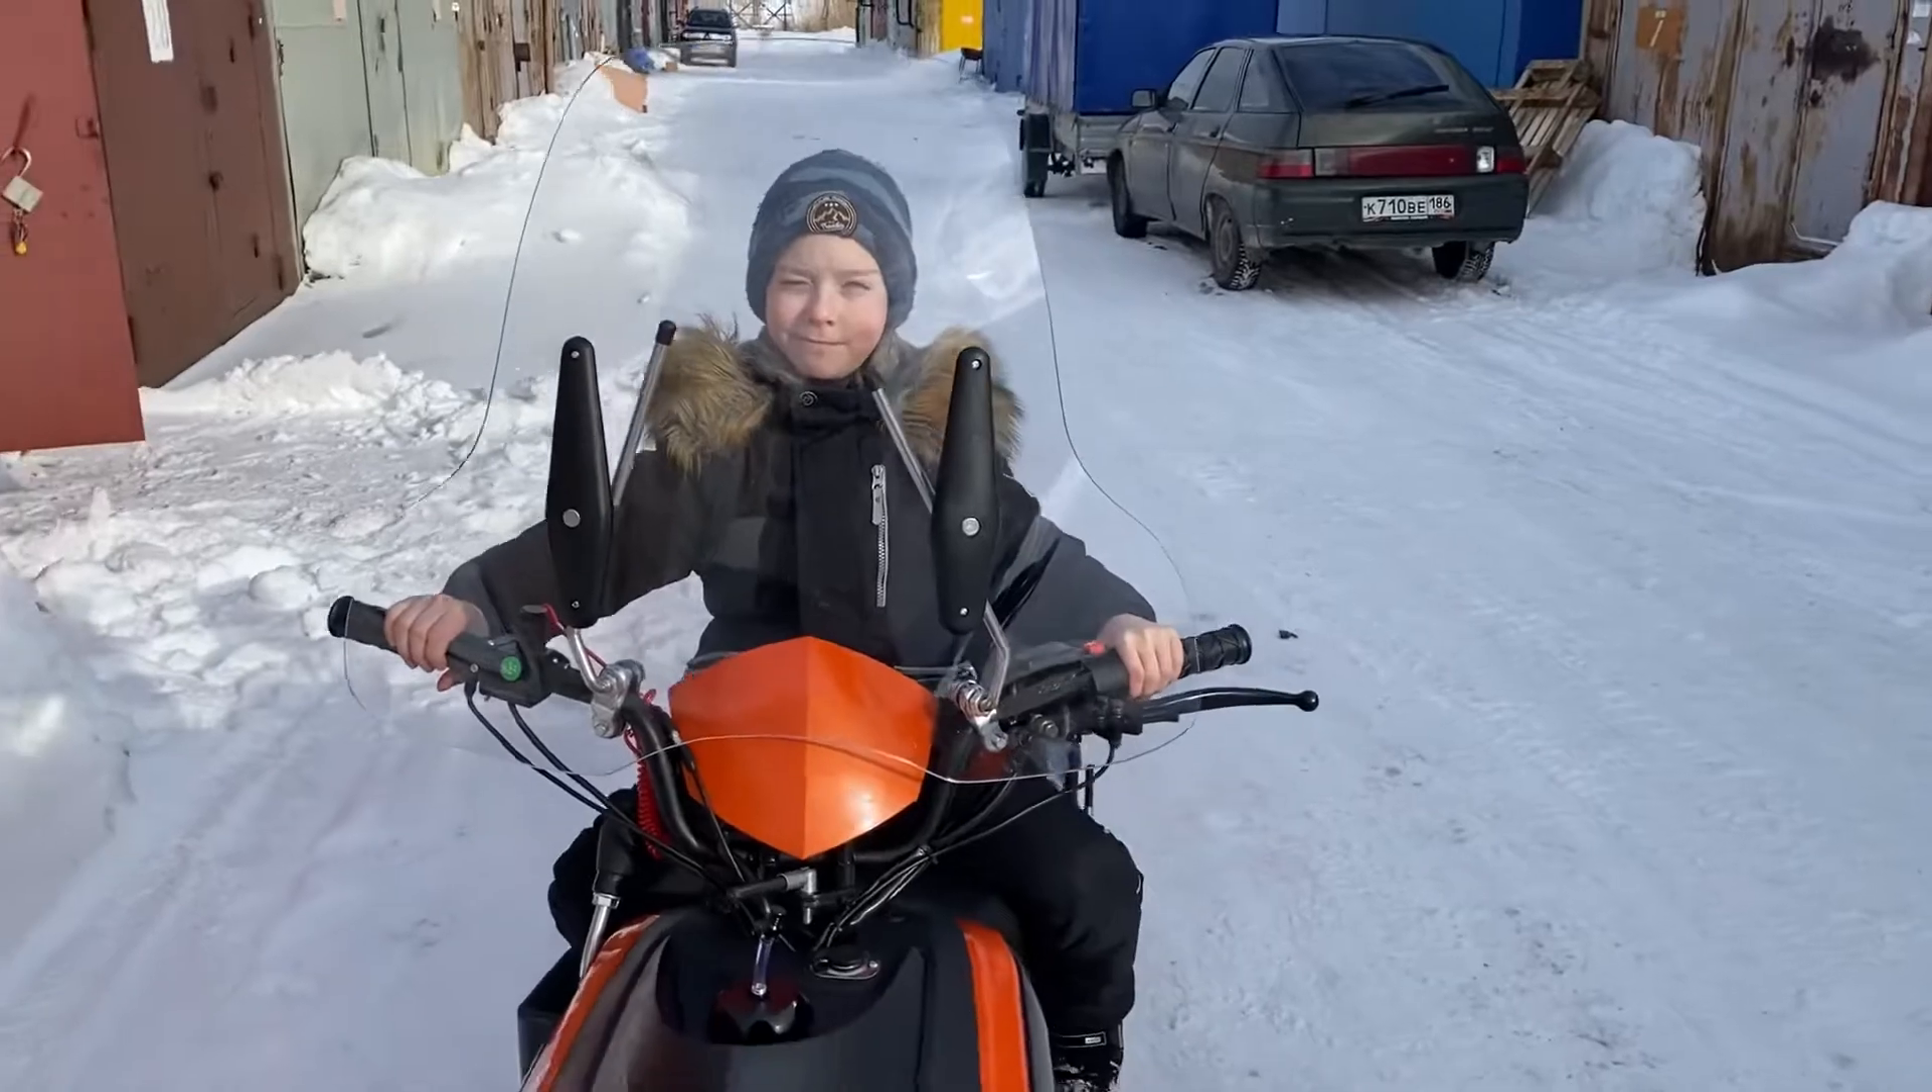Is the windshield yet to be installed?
No.